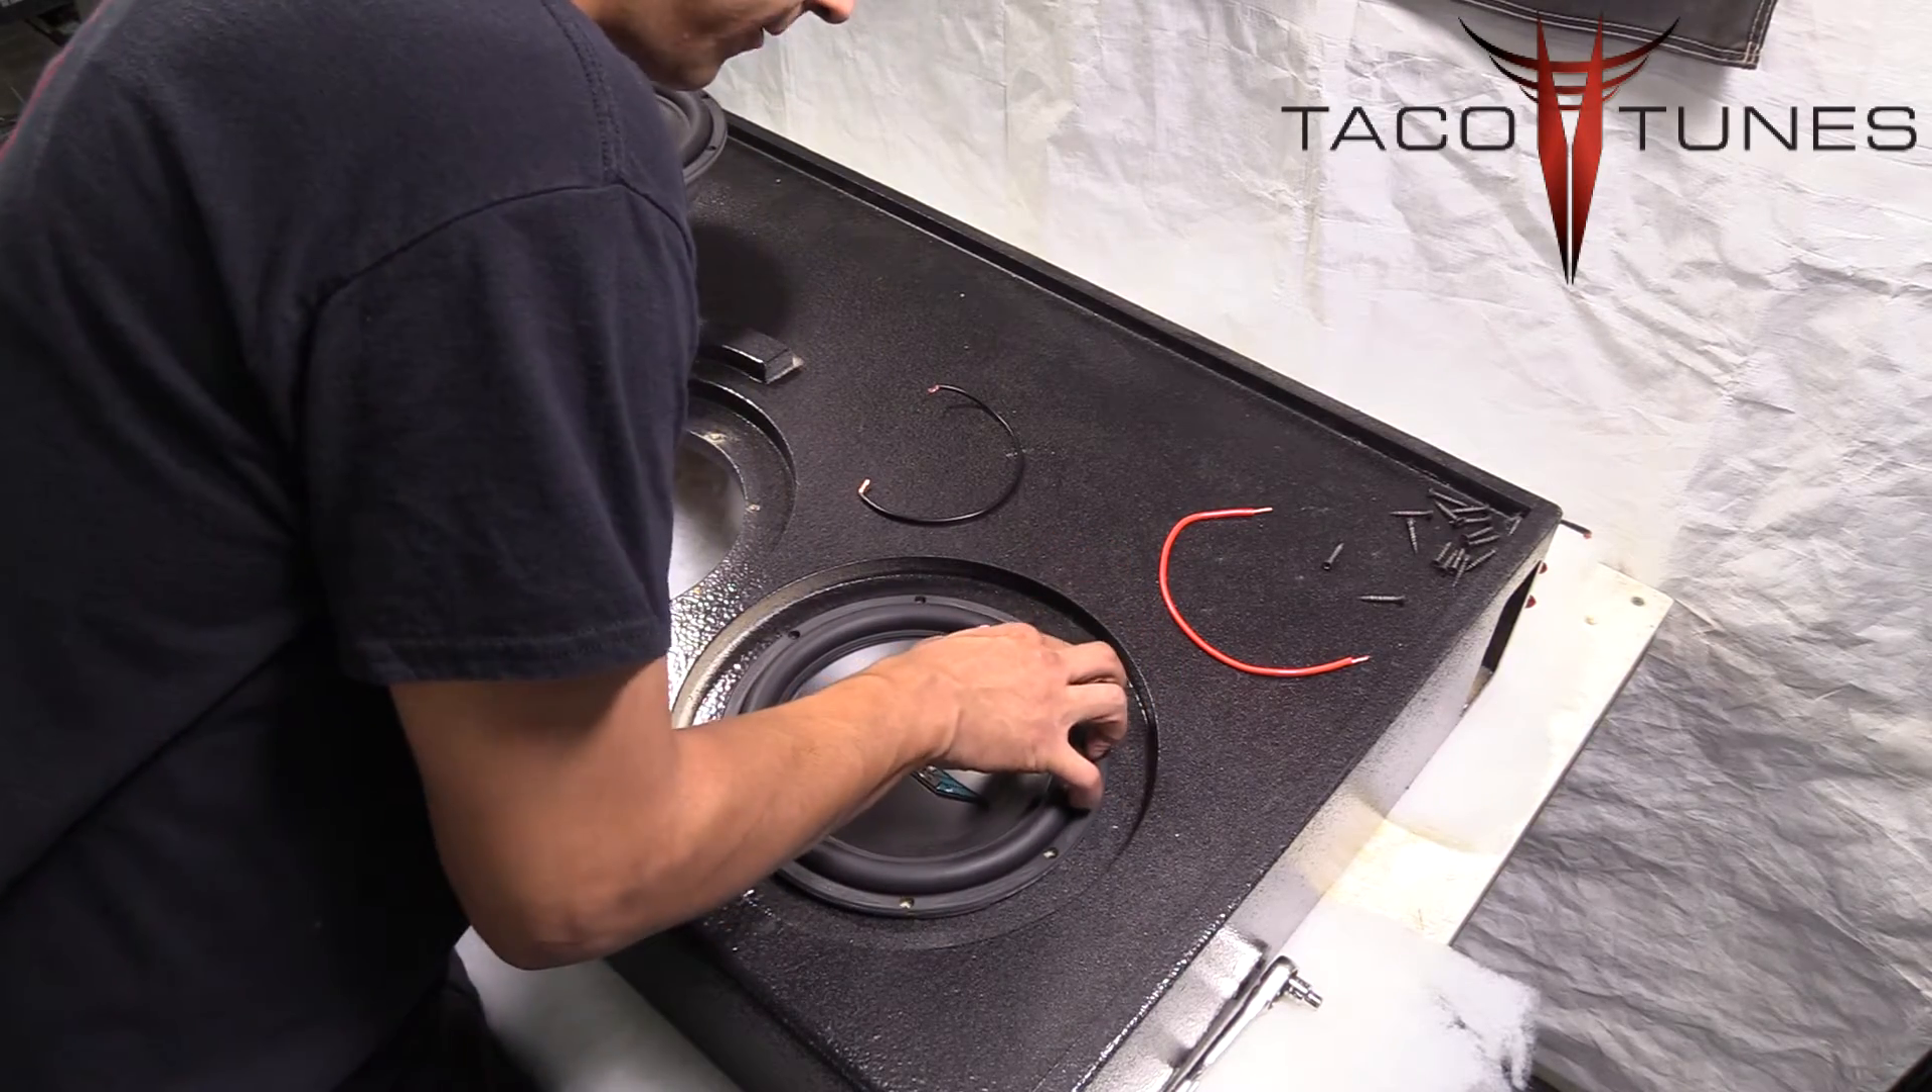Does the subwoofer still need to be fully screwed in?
Yes.